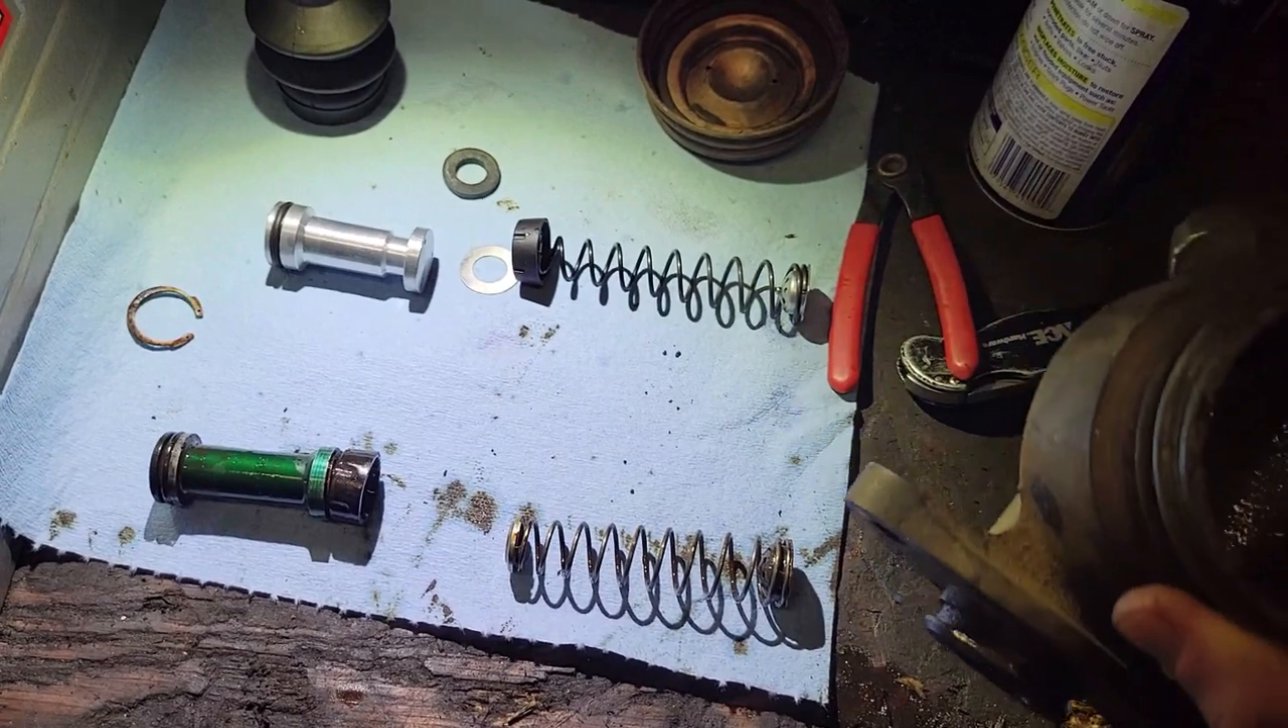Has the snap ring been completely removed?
Yes.